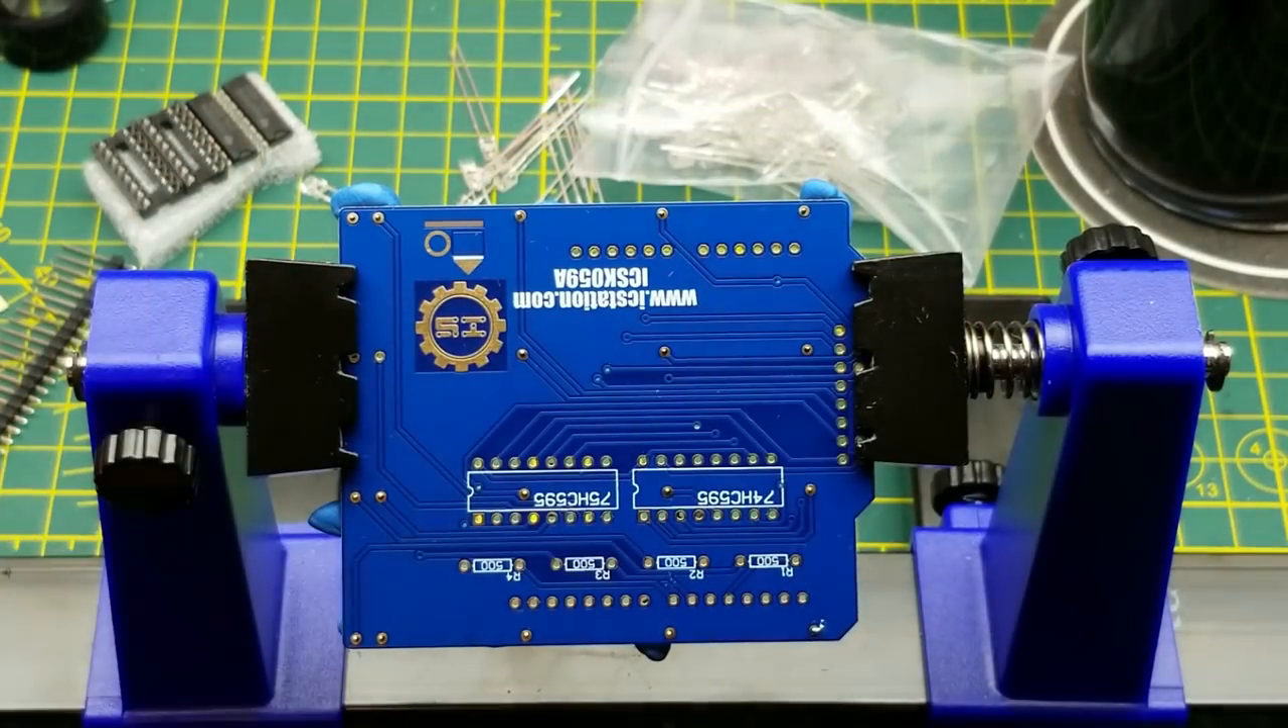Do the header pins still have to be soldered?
Yes.